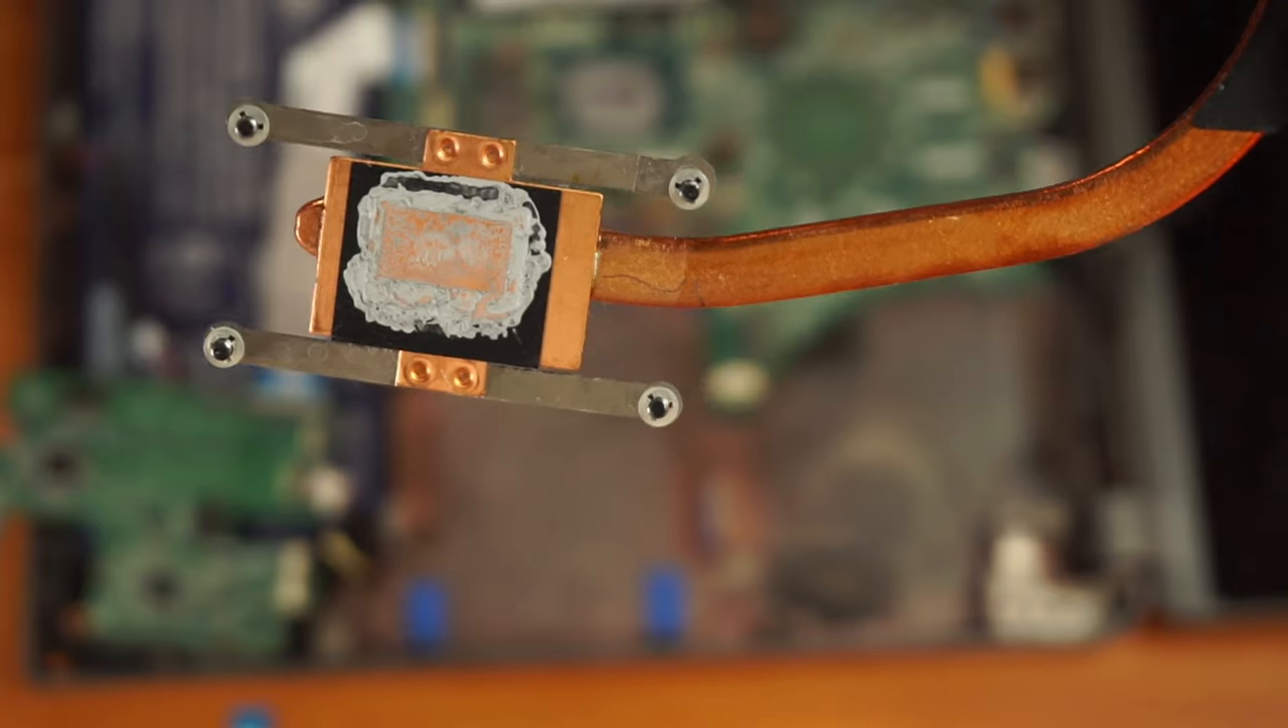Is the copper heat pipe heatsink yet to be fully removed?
No.